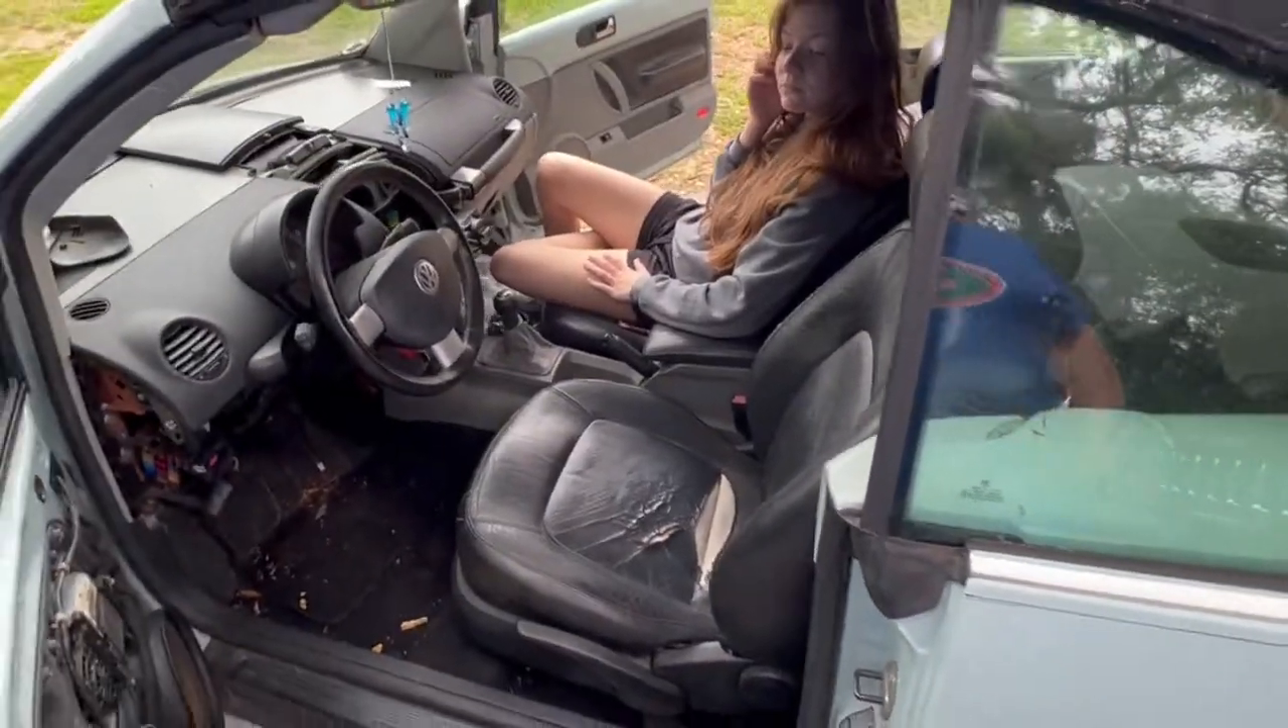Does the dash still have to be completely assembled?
Yes.